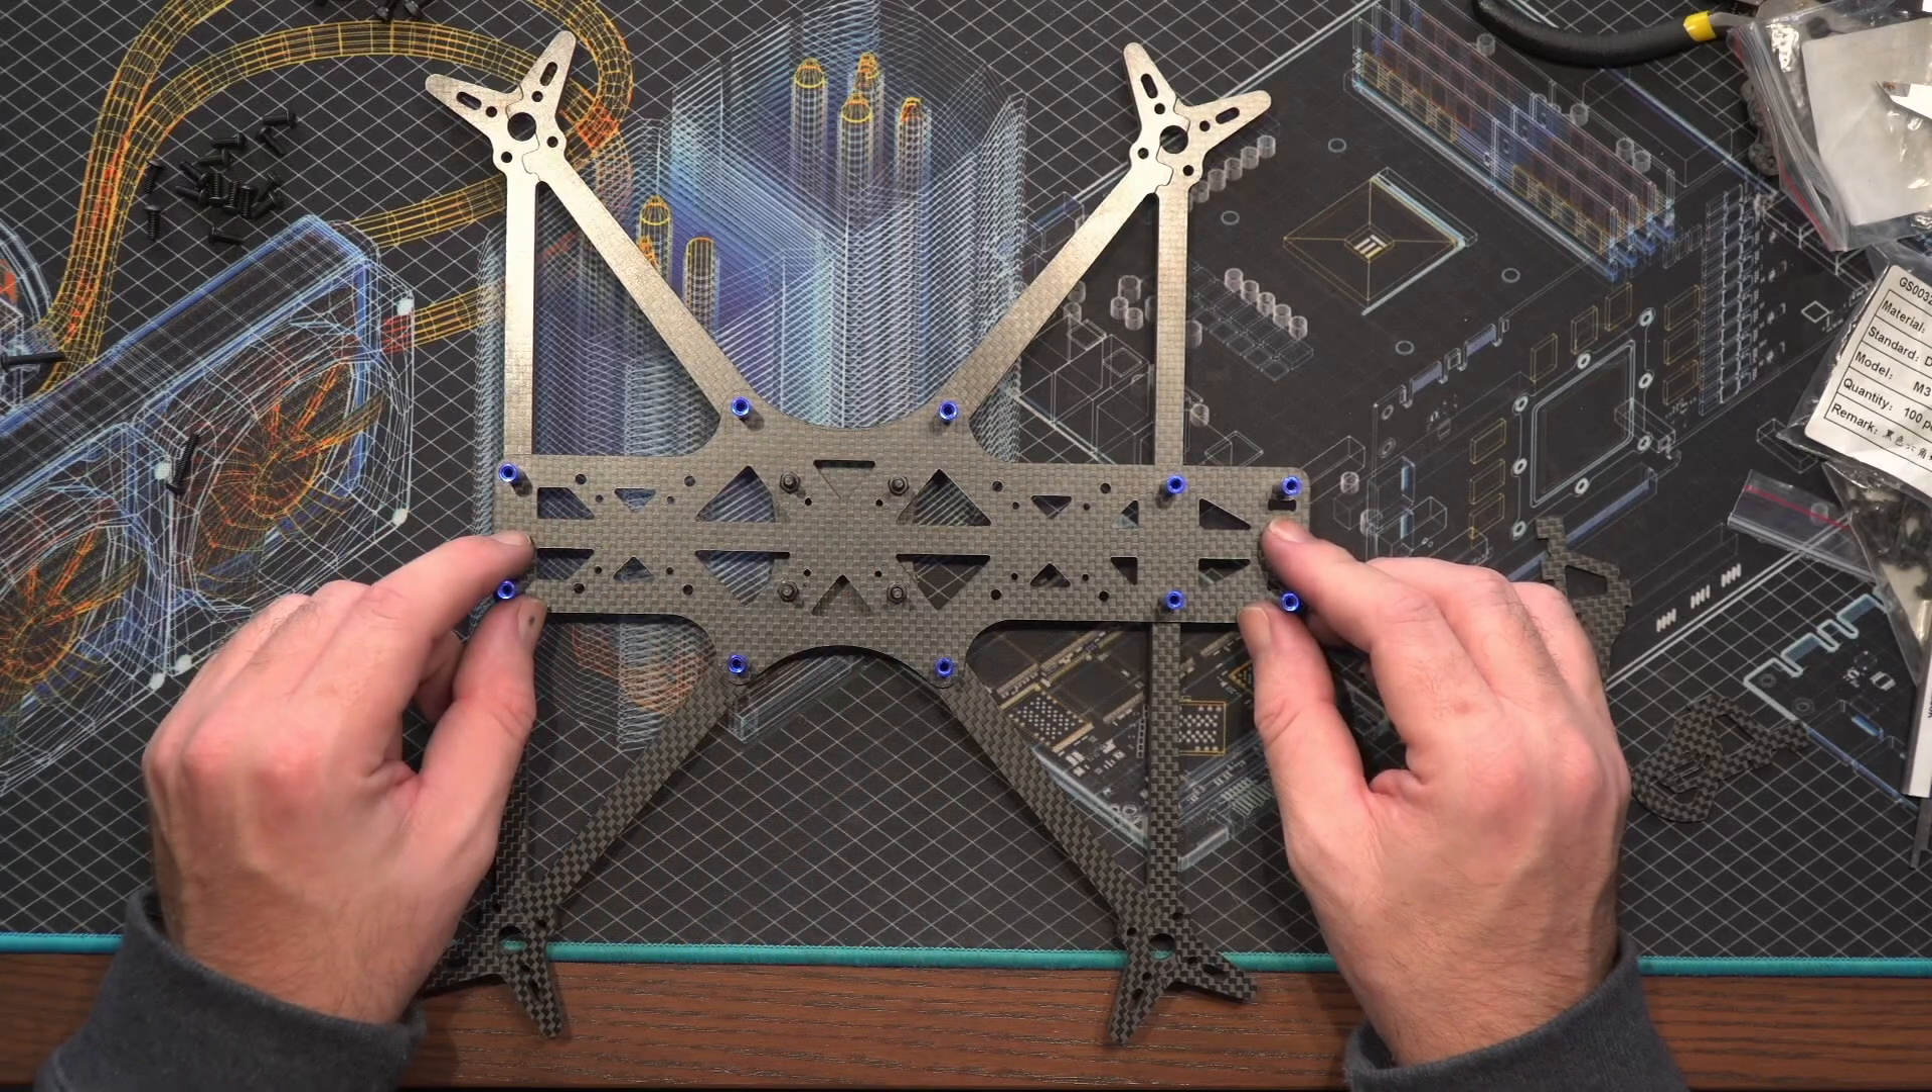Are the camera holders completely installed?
No.